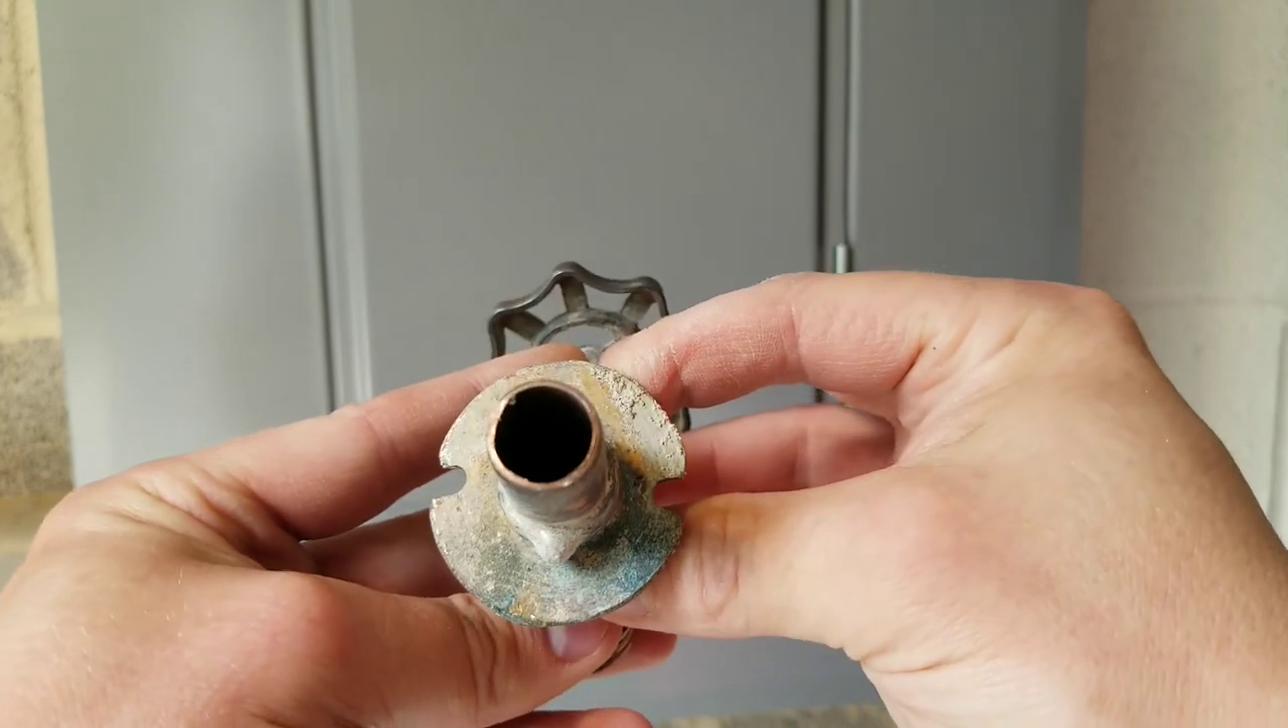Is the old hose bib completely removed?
Yes.